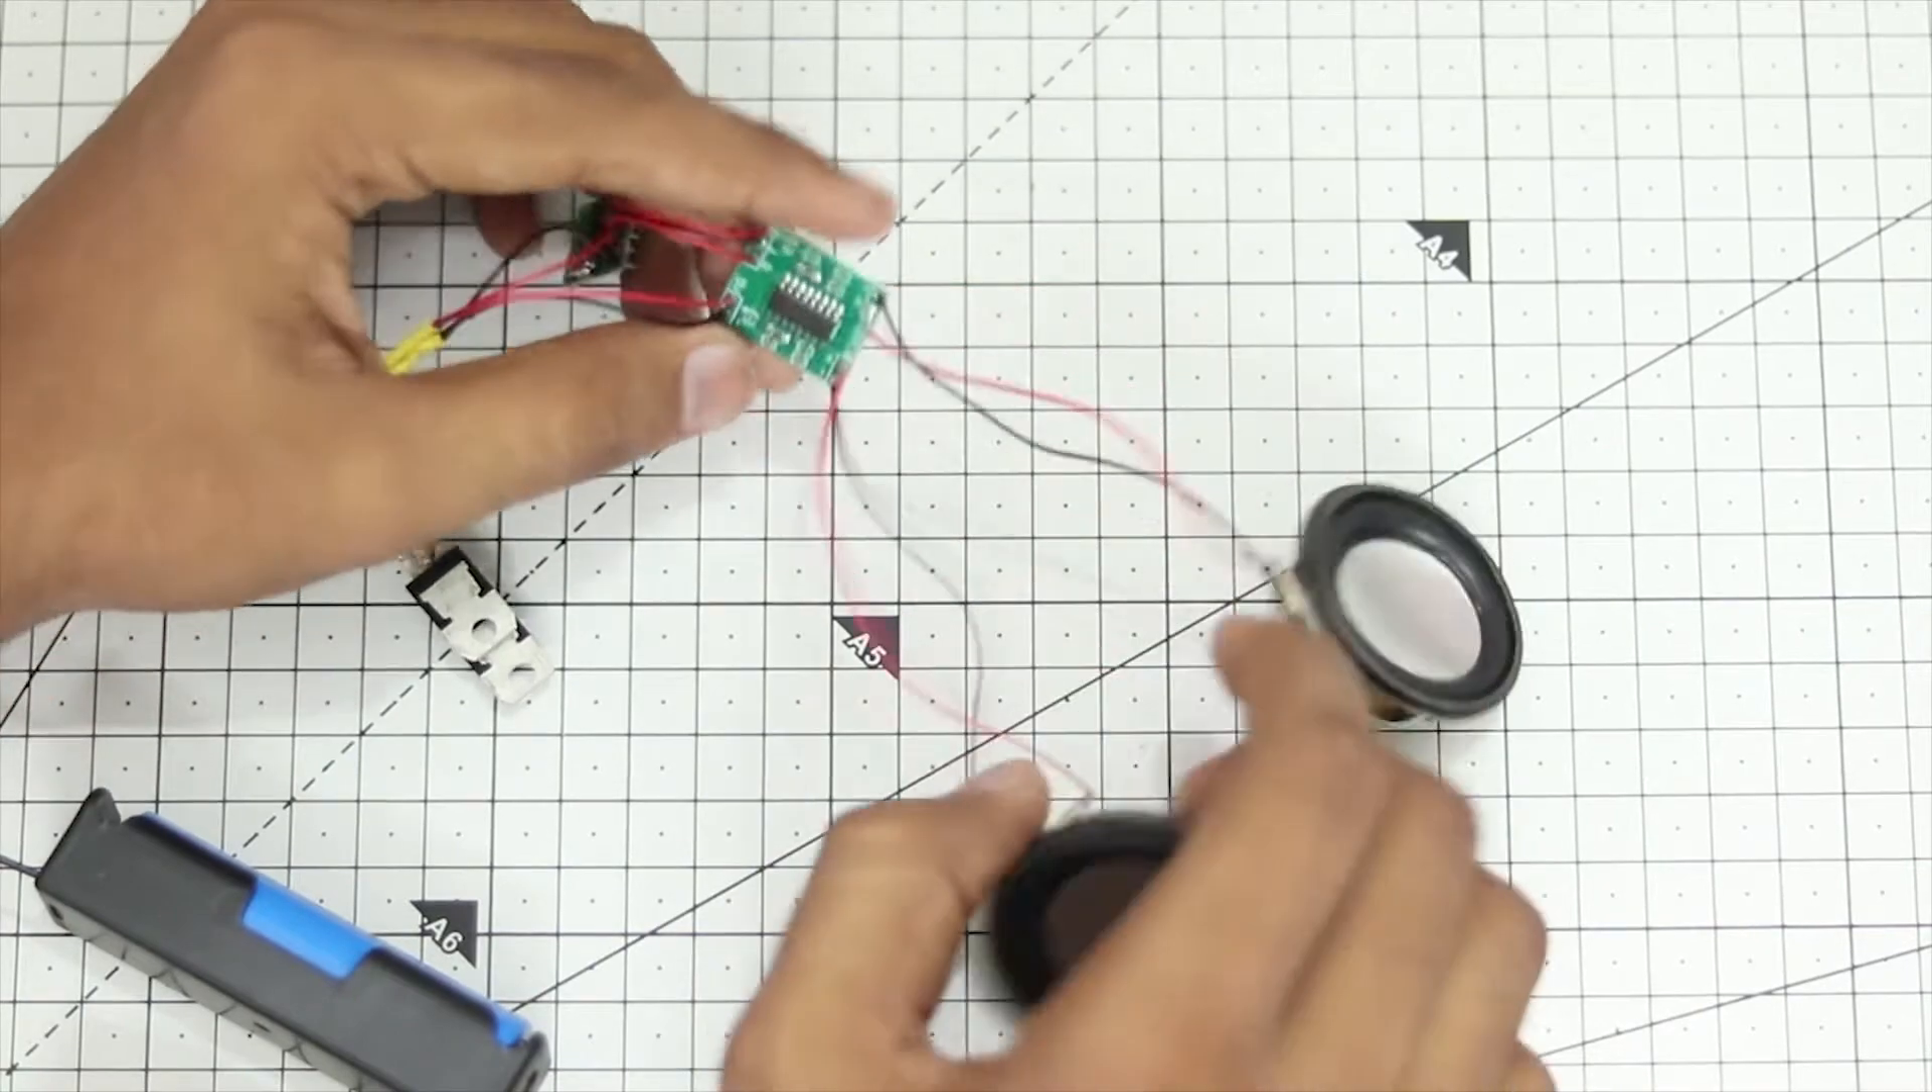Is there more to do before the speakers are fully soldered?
No.